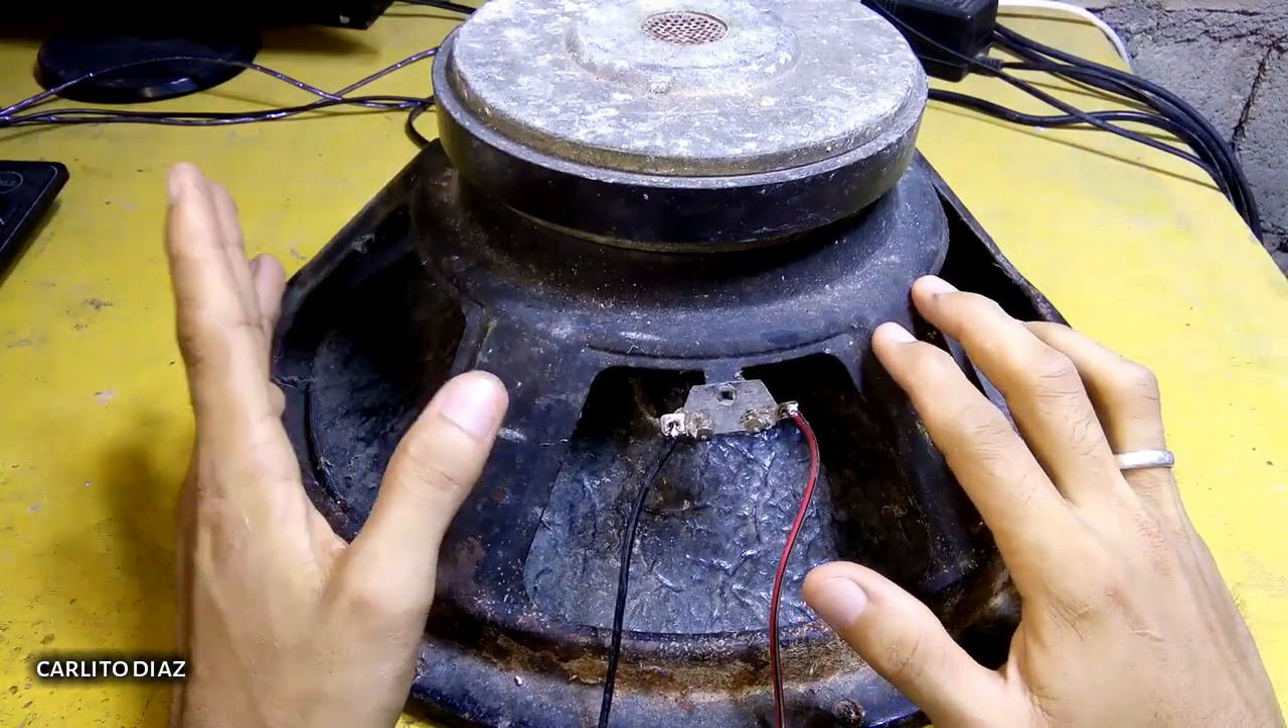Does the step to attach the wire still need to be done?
No.